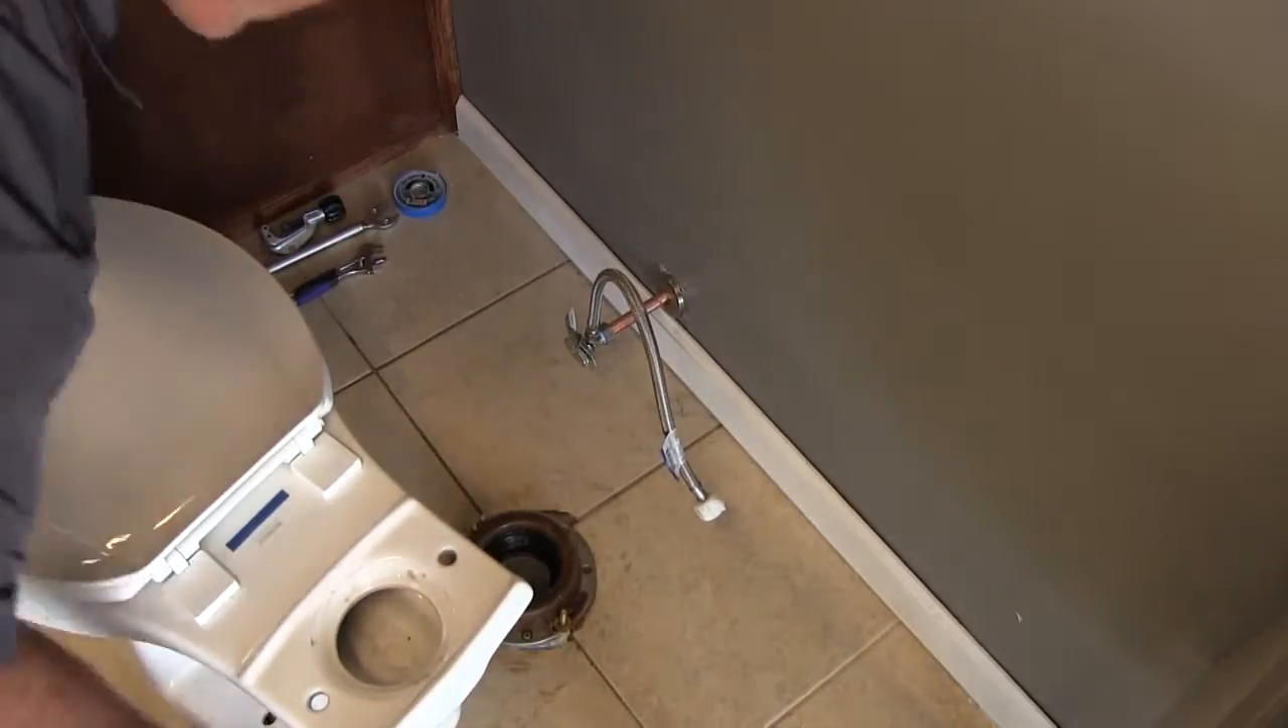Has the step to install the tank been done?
No.